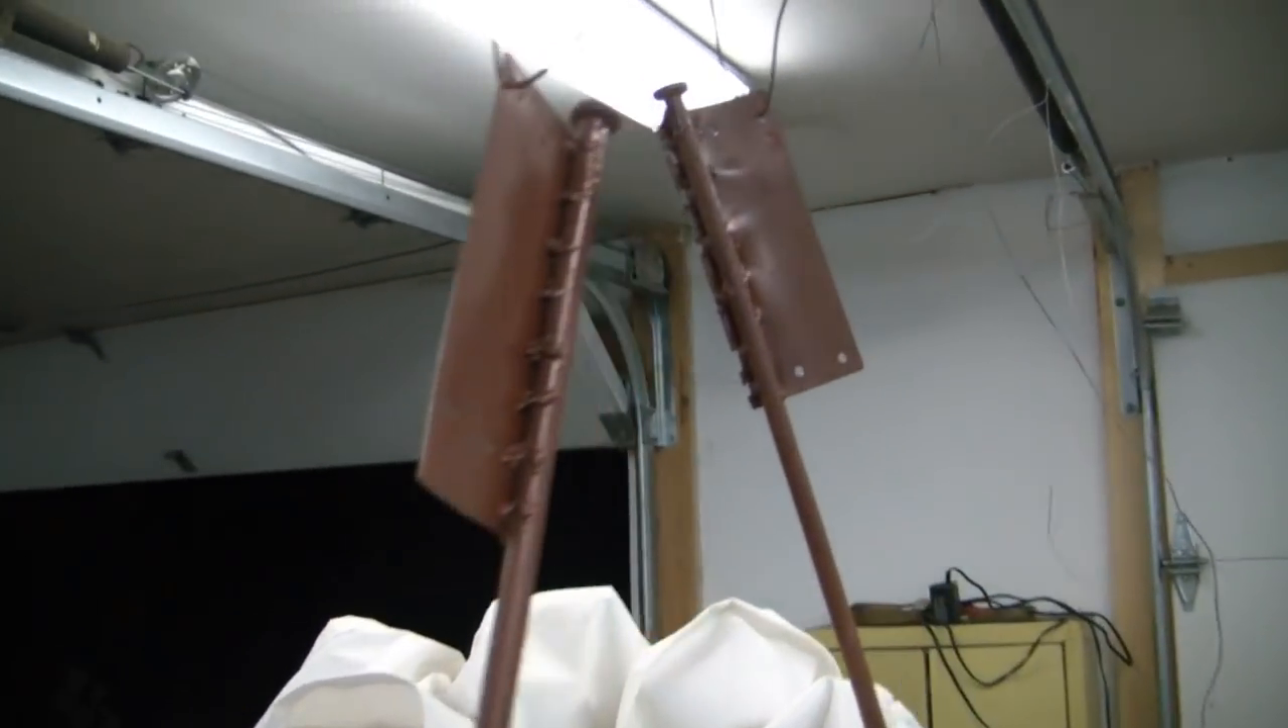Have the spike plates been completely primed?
Yes.